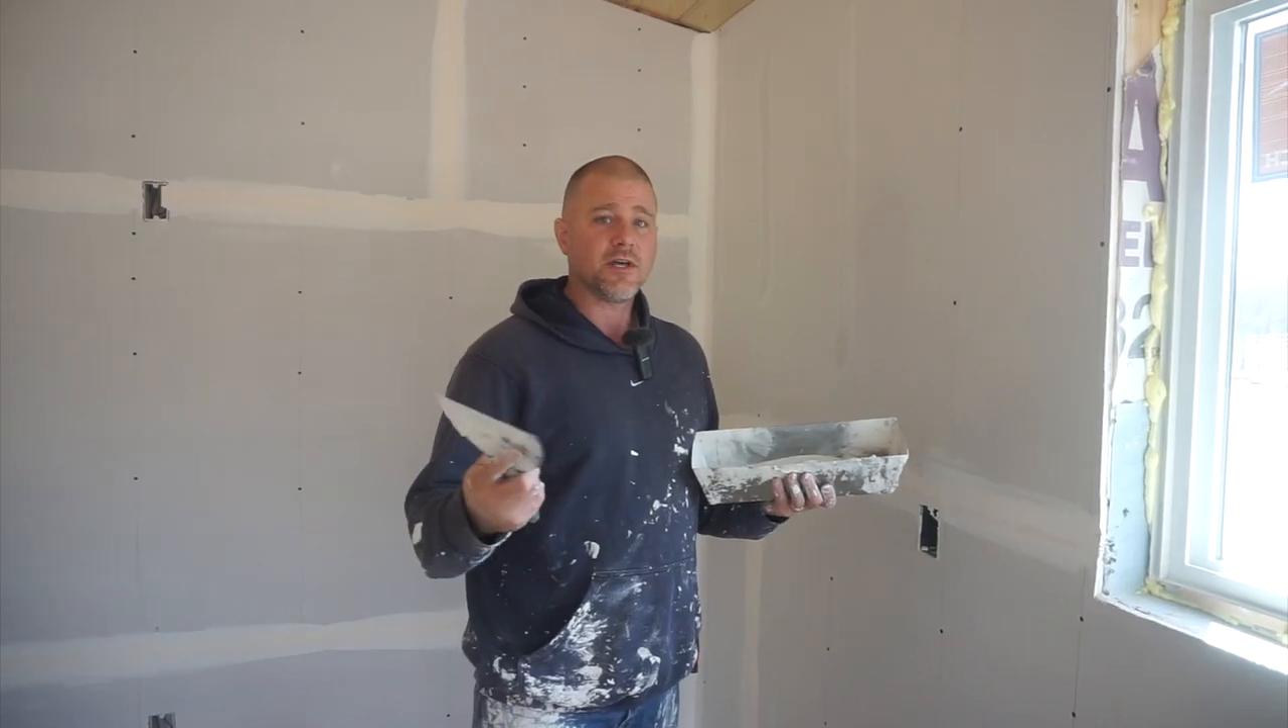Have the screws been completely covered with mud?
No.